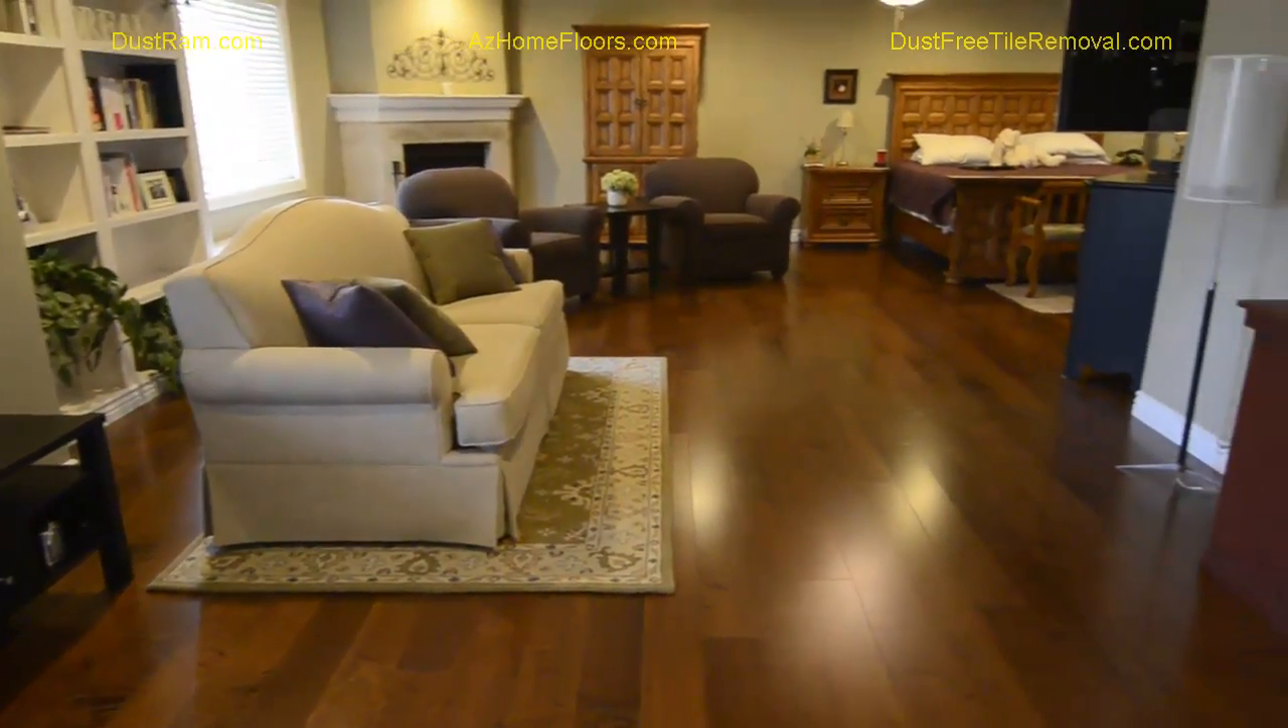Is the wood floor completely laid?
Yes.